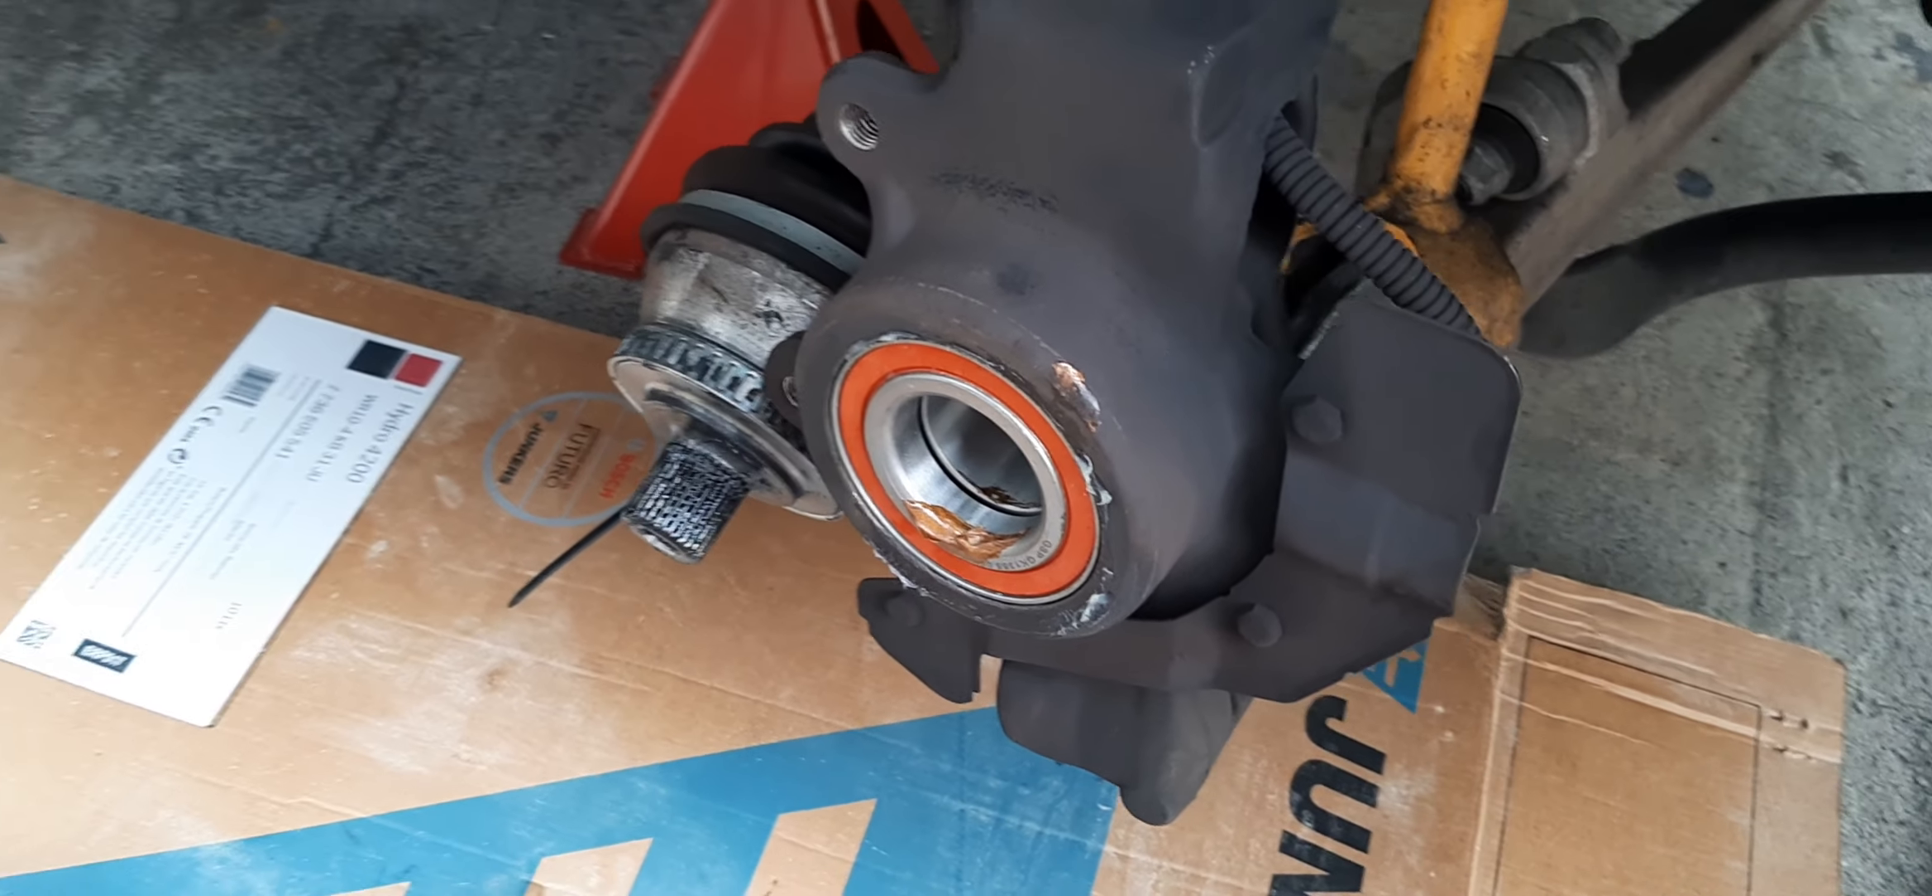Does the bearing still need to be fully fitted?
No.